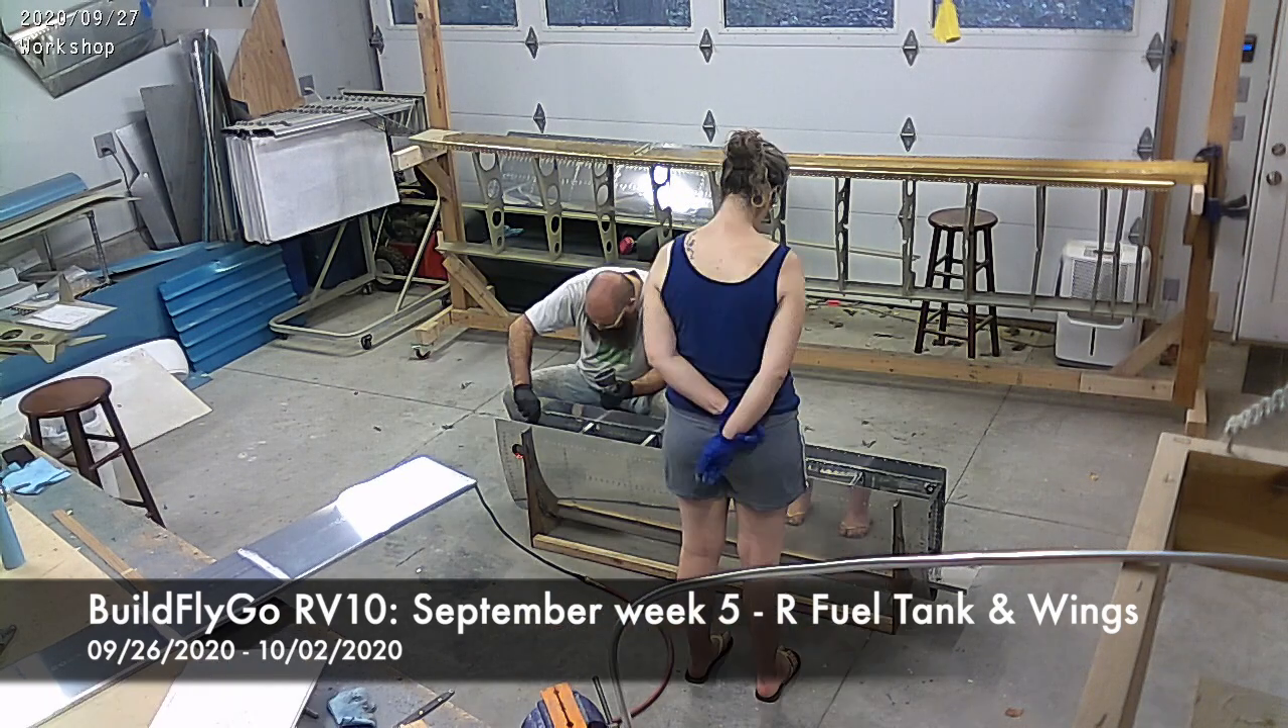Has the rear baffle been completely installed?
No.